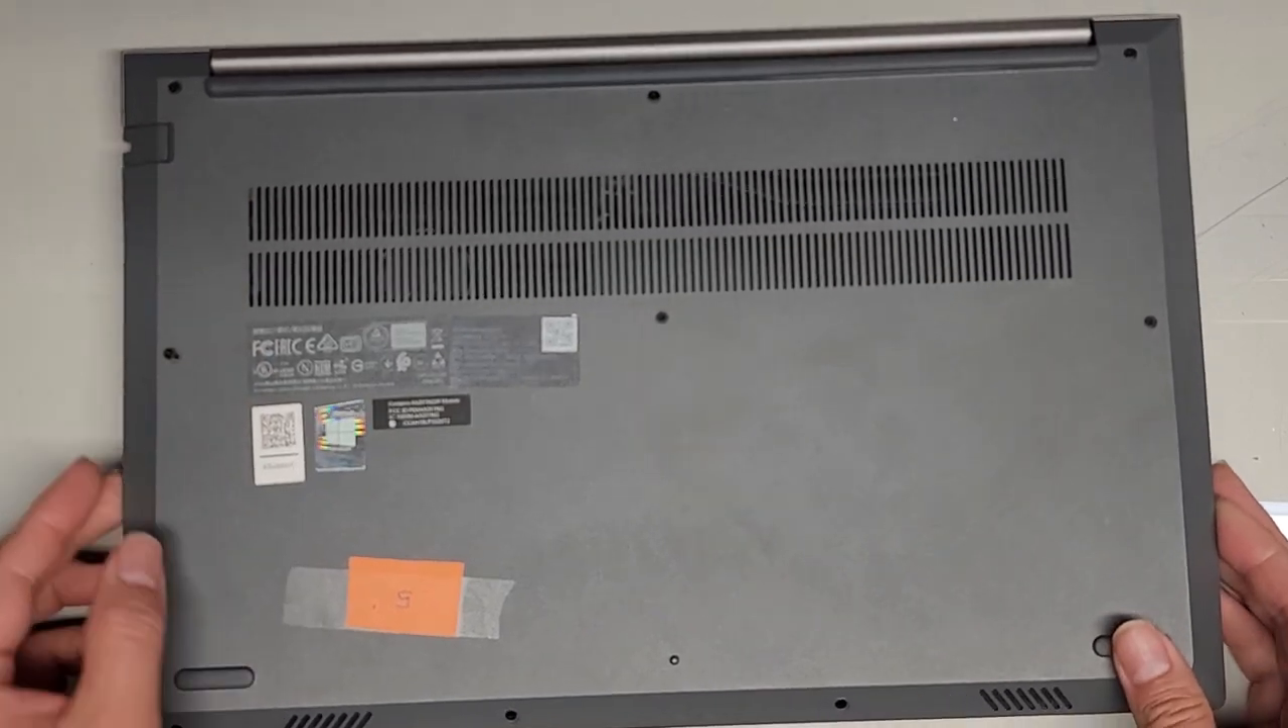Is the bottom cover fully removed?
No.